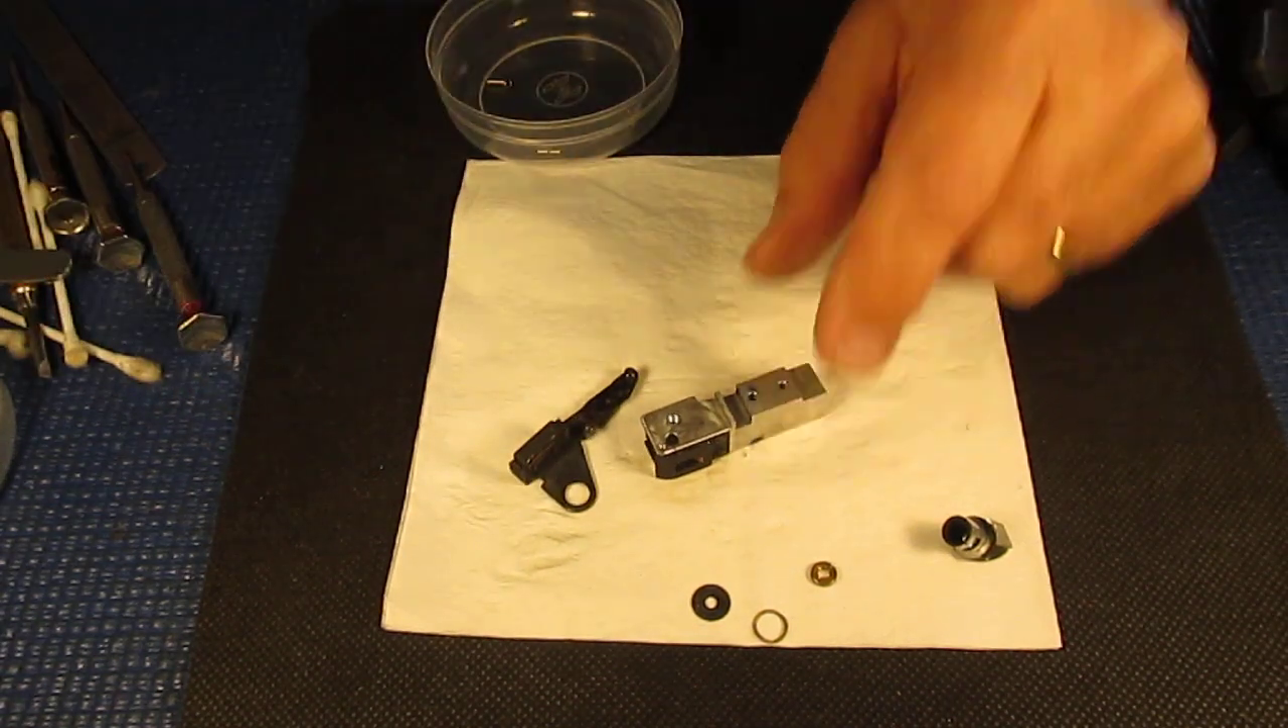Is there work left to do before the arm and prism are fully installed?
Yes.